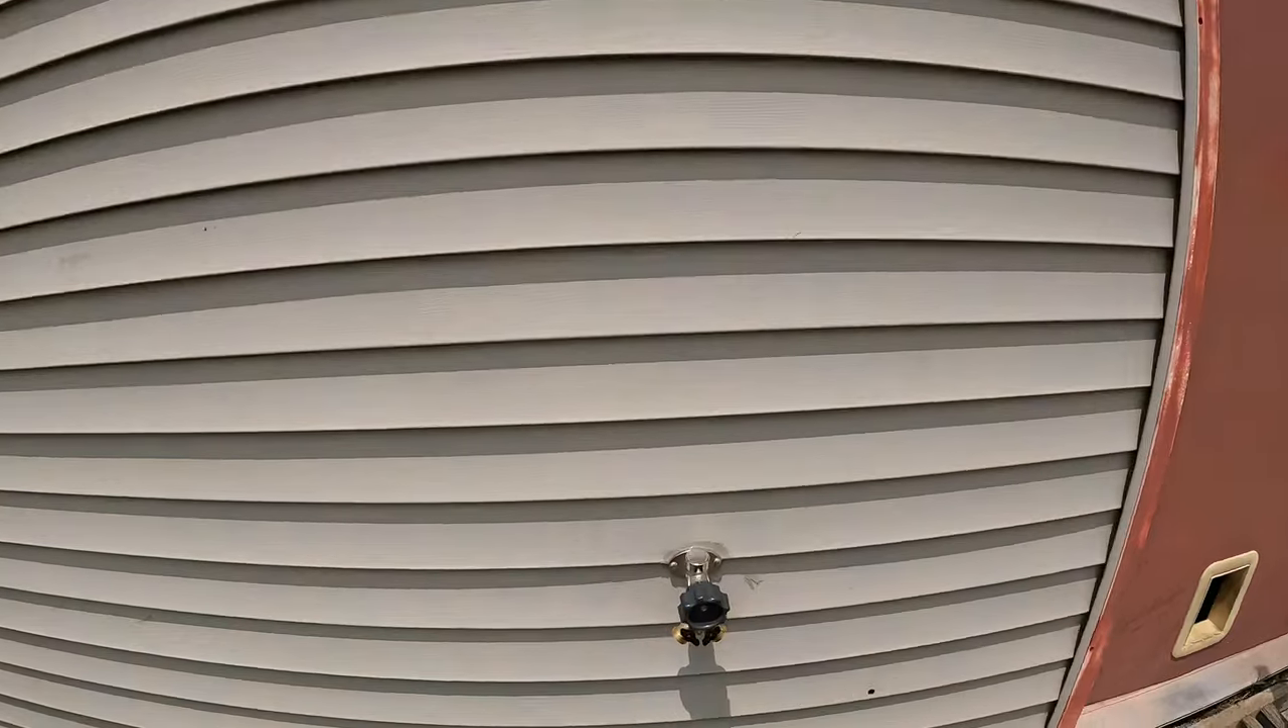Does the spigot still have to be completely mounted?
No.